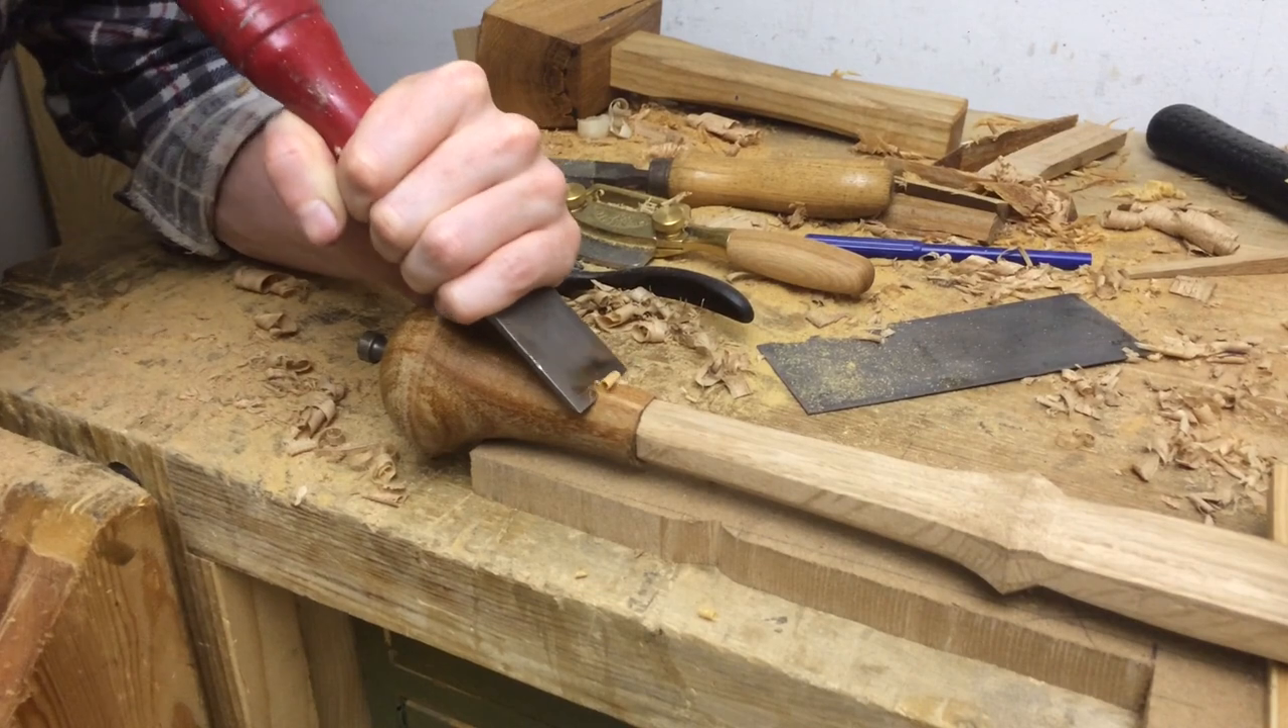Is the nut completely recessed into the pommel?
No.